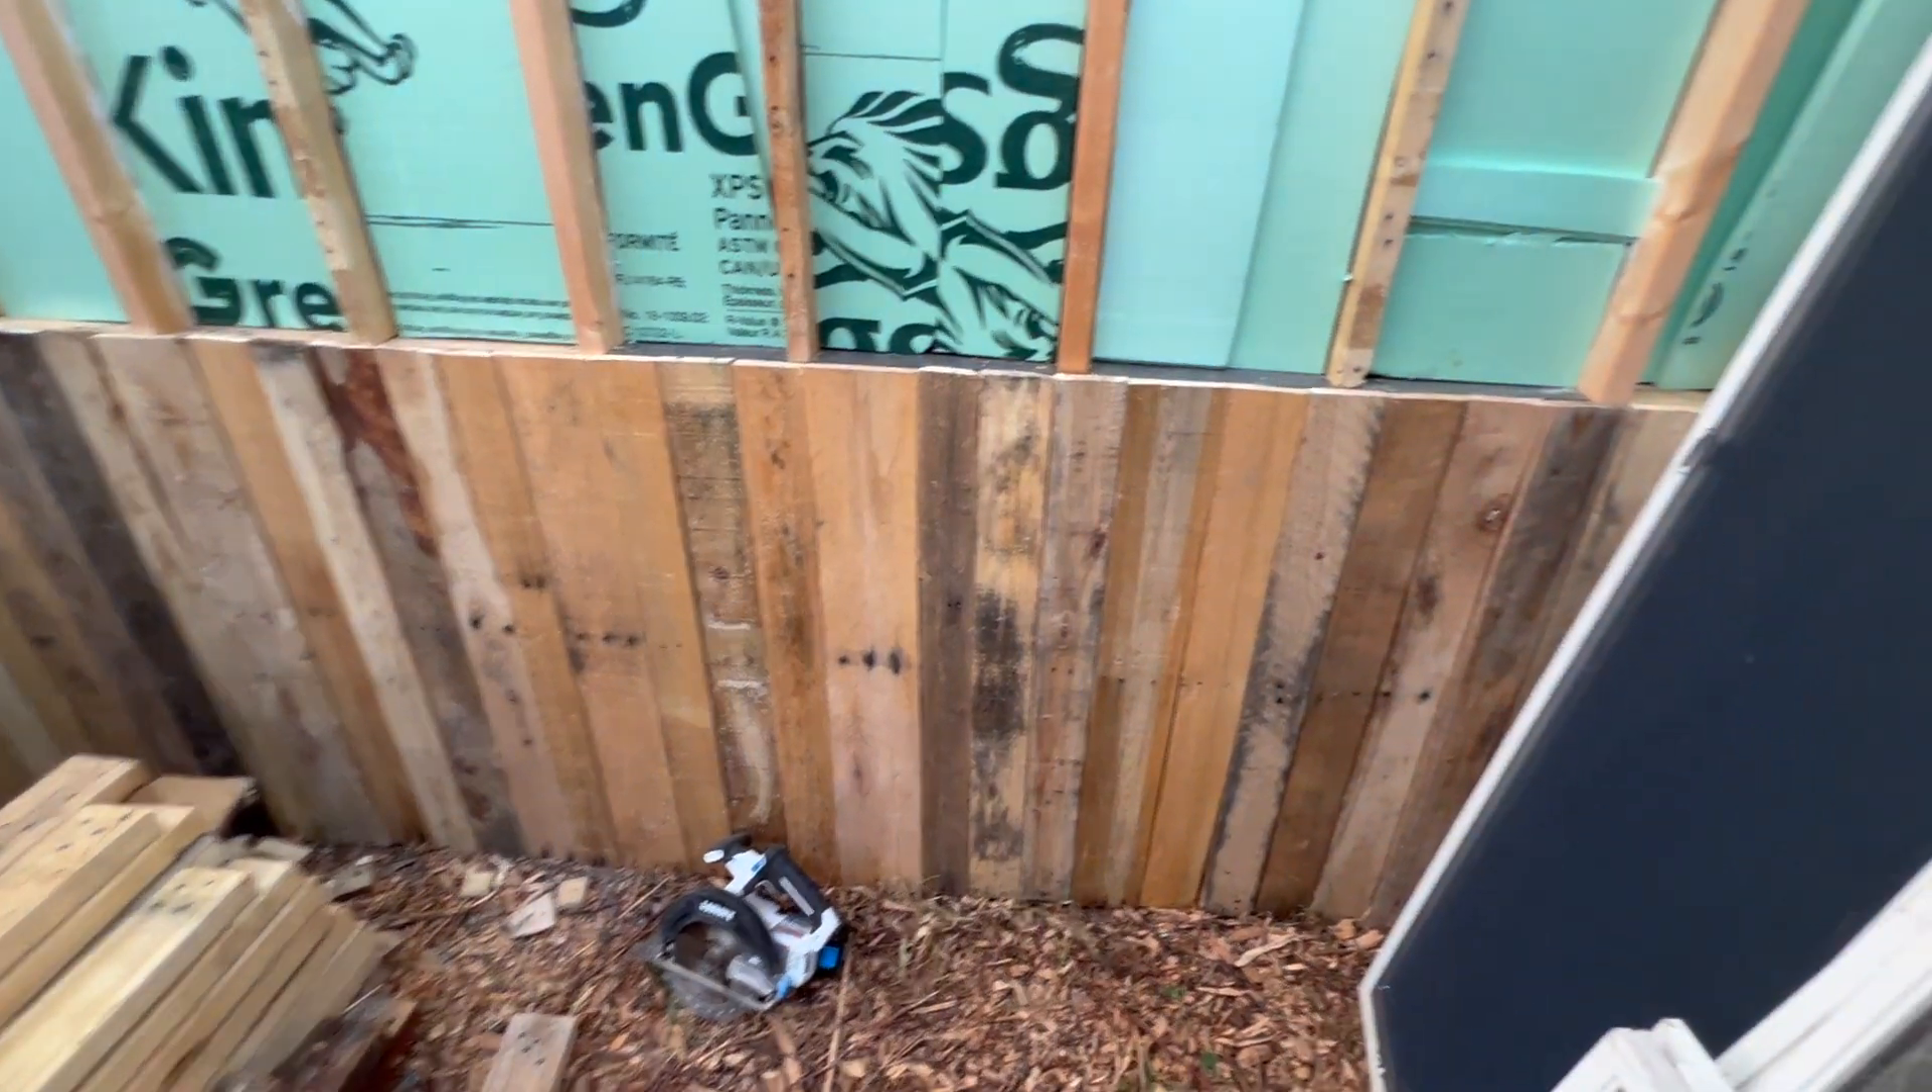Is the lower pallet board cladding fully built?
Yes.